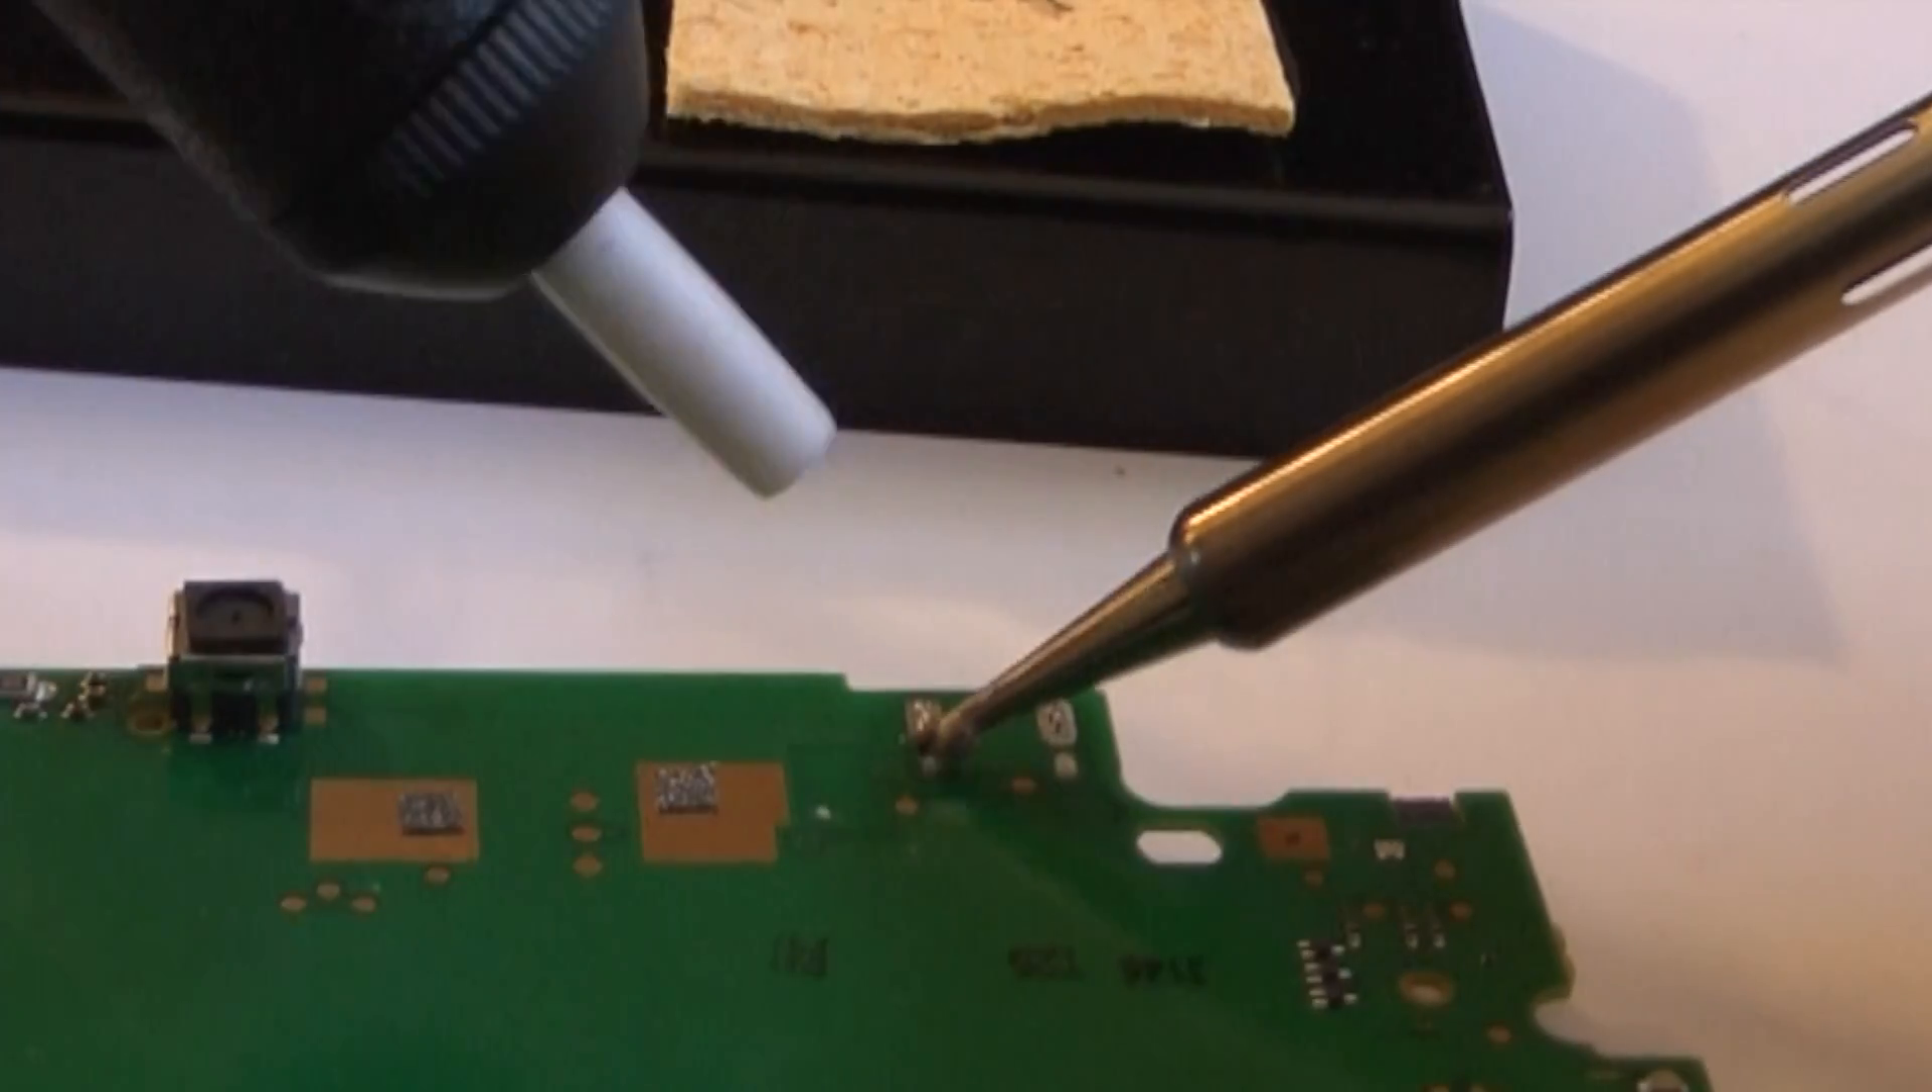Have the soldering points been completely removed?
No.